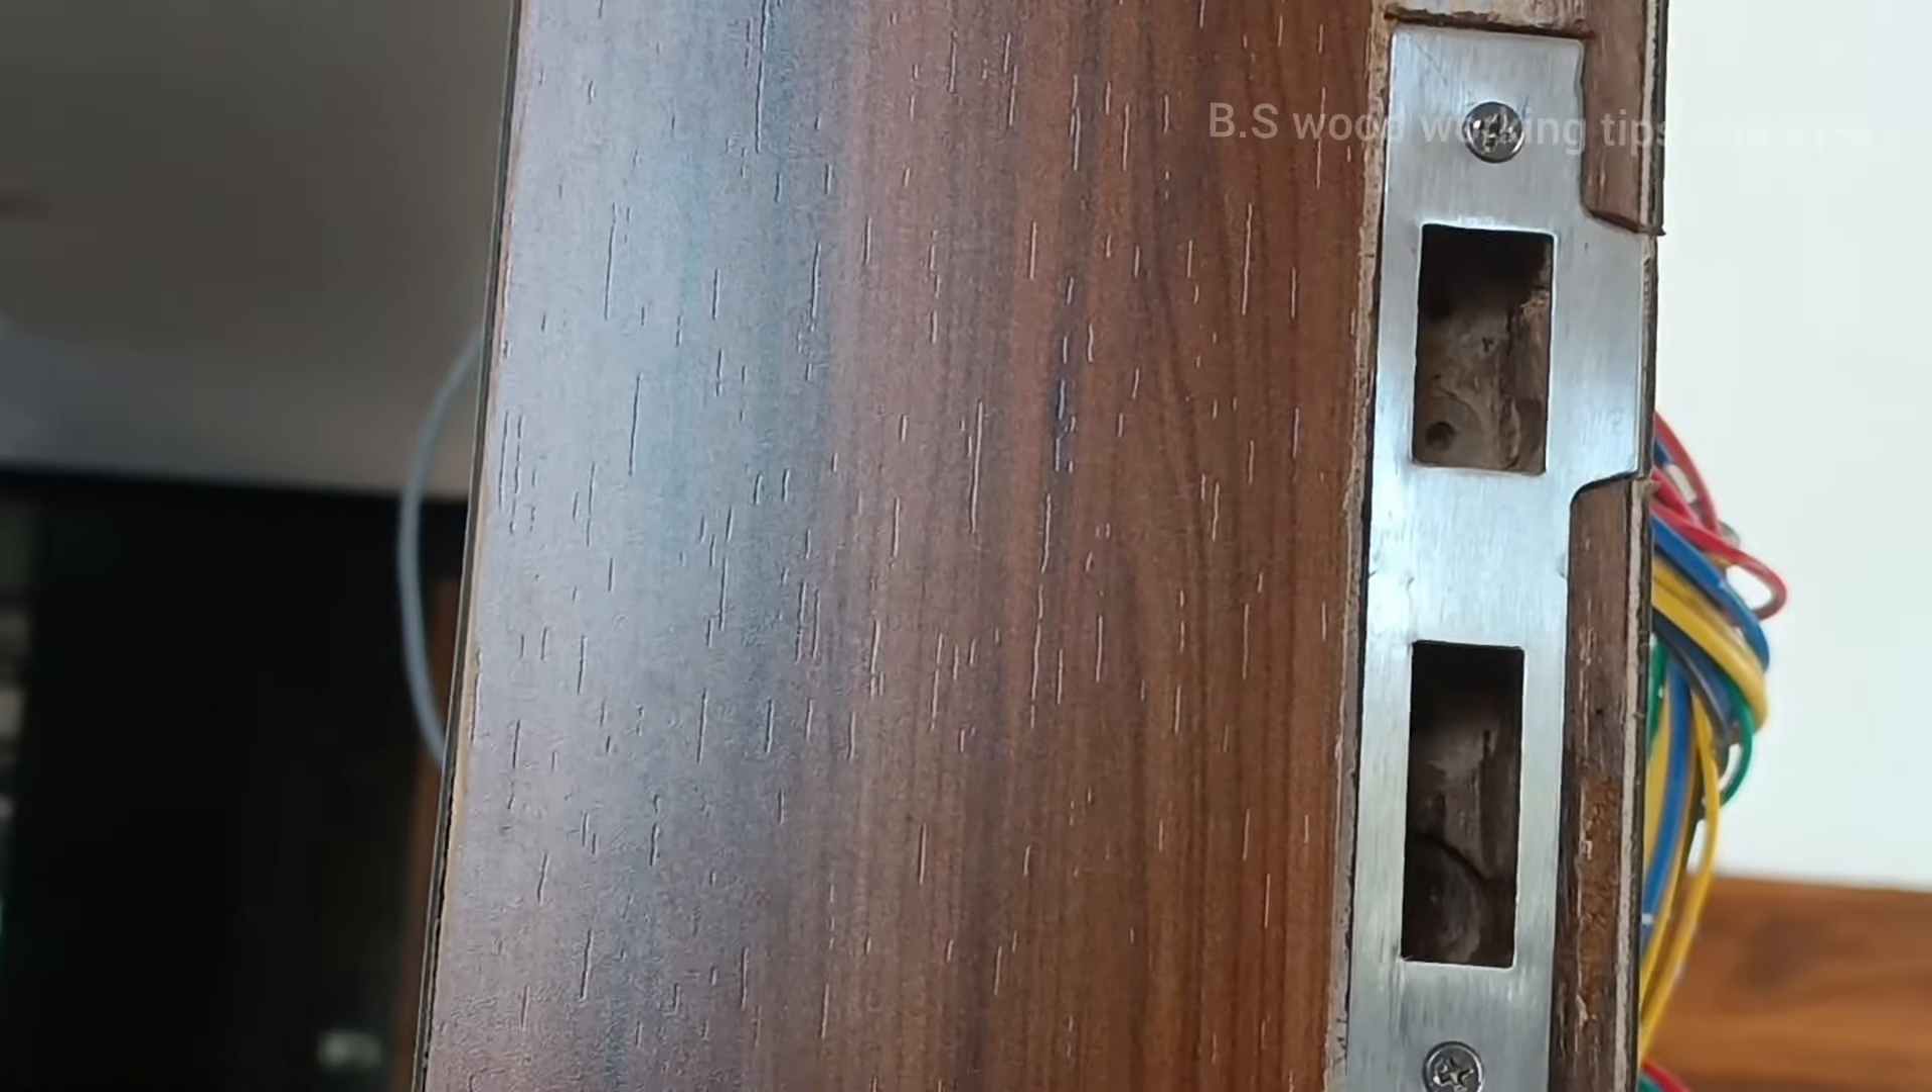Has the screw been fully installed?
Yes.